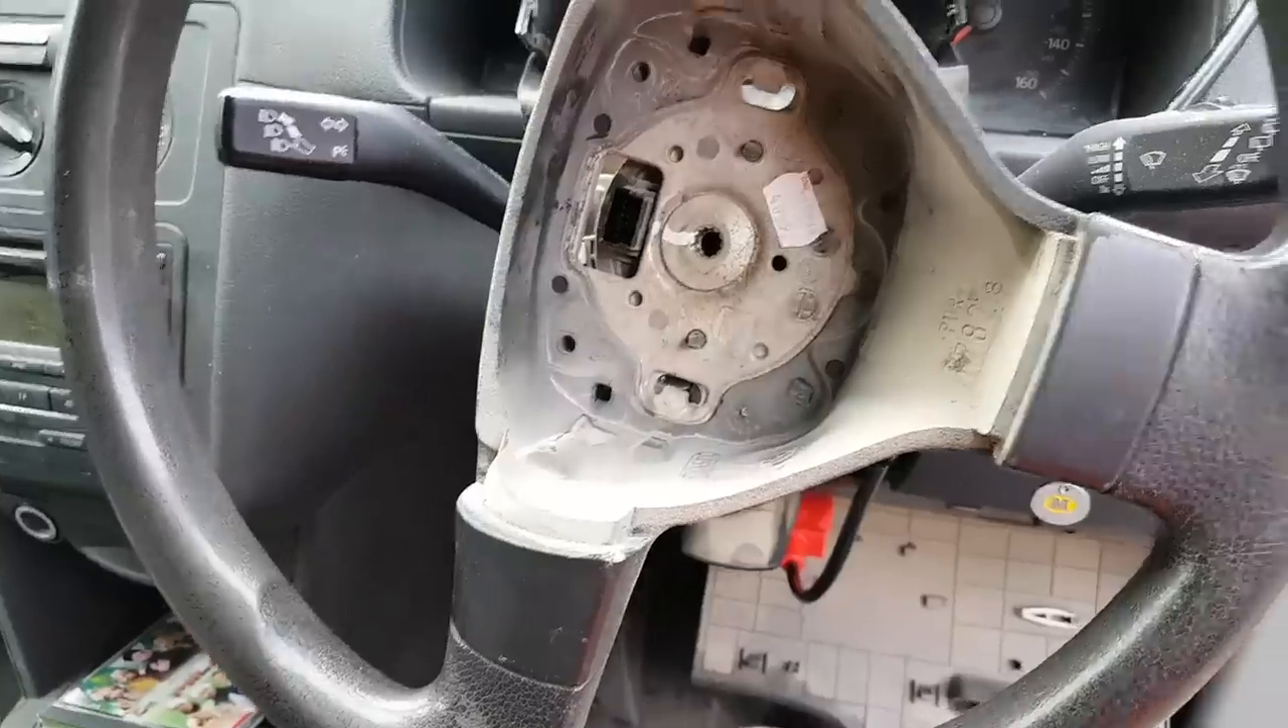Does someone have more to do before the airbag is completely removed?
No.